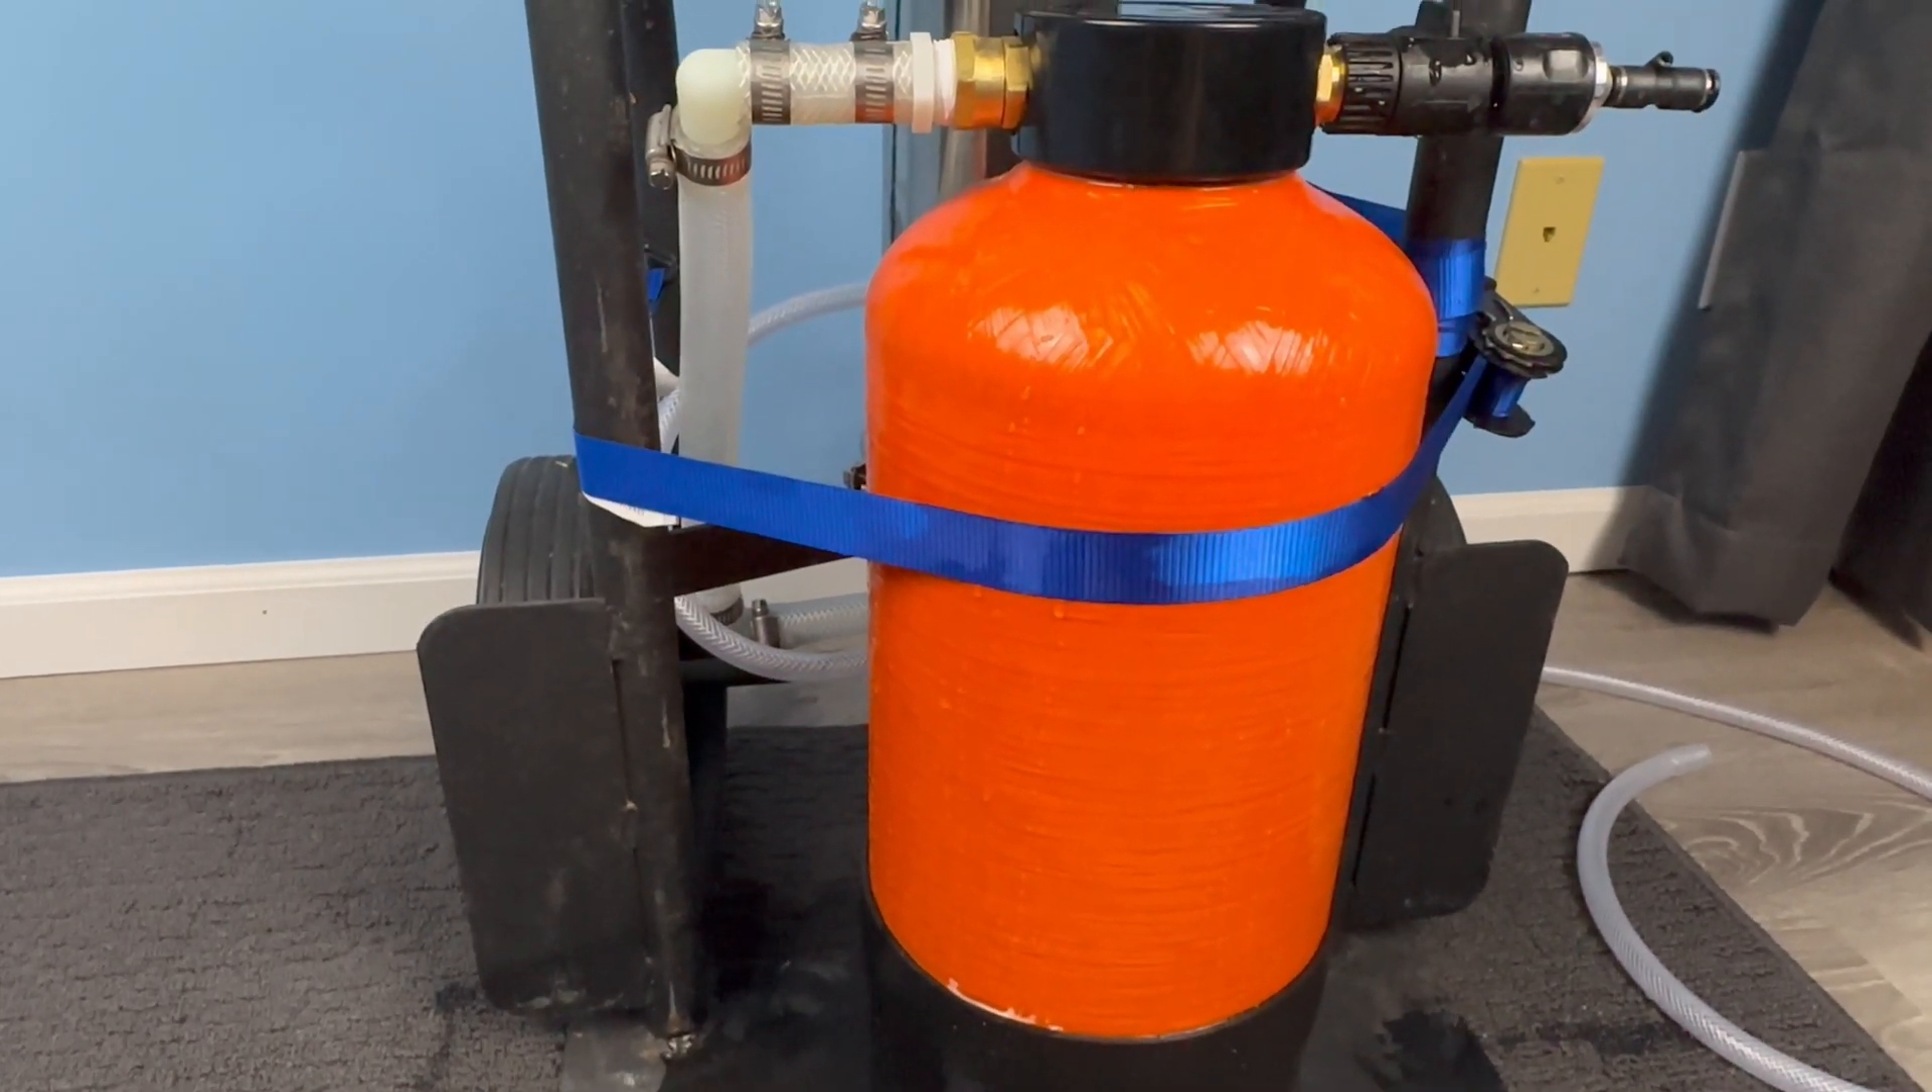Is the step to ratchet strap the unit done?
Yes.